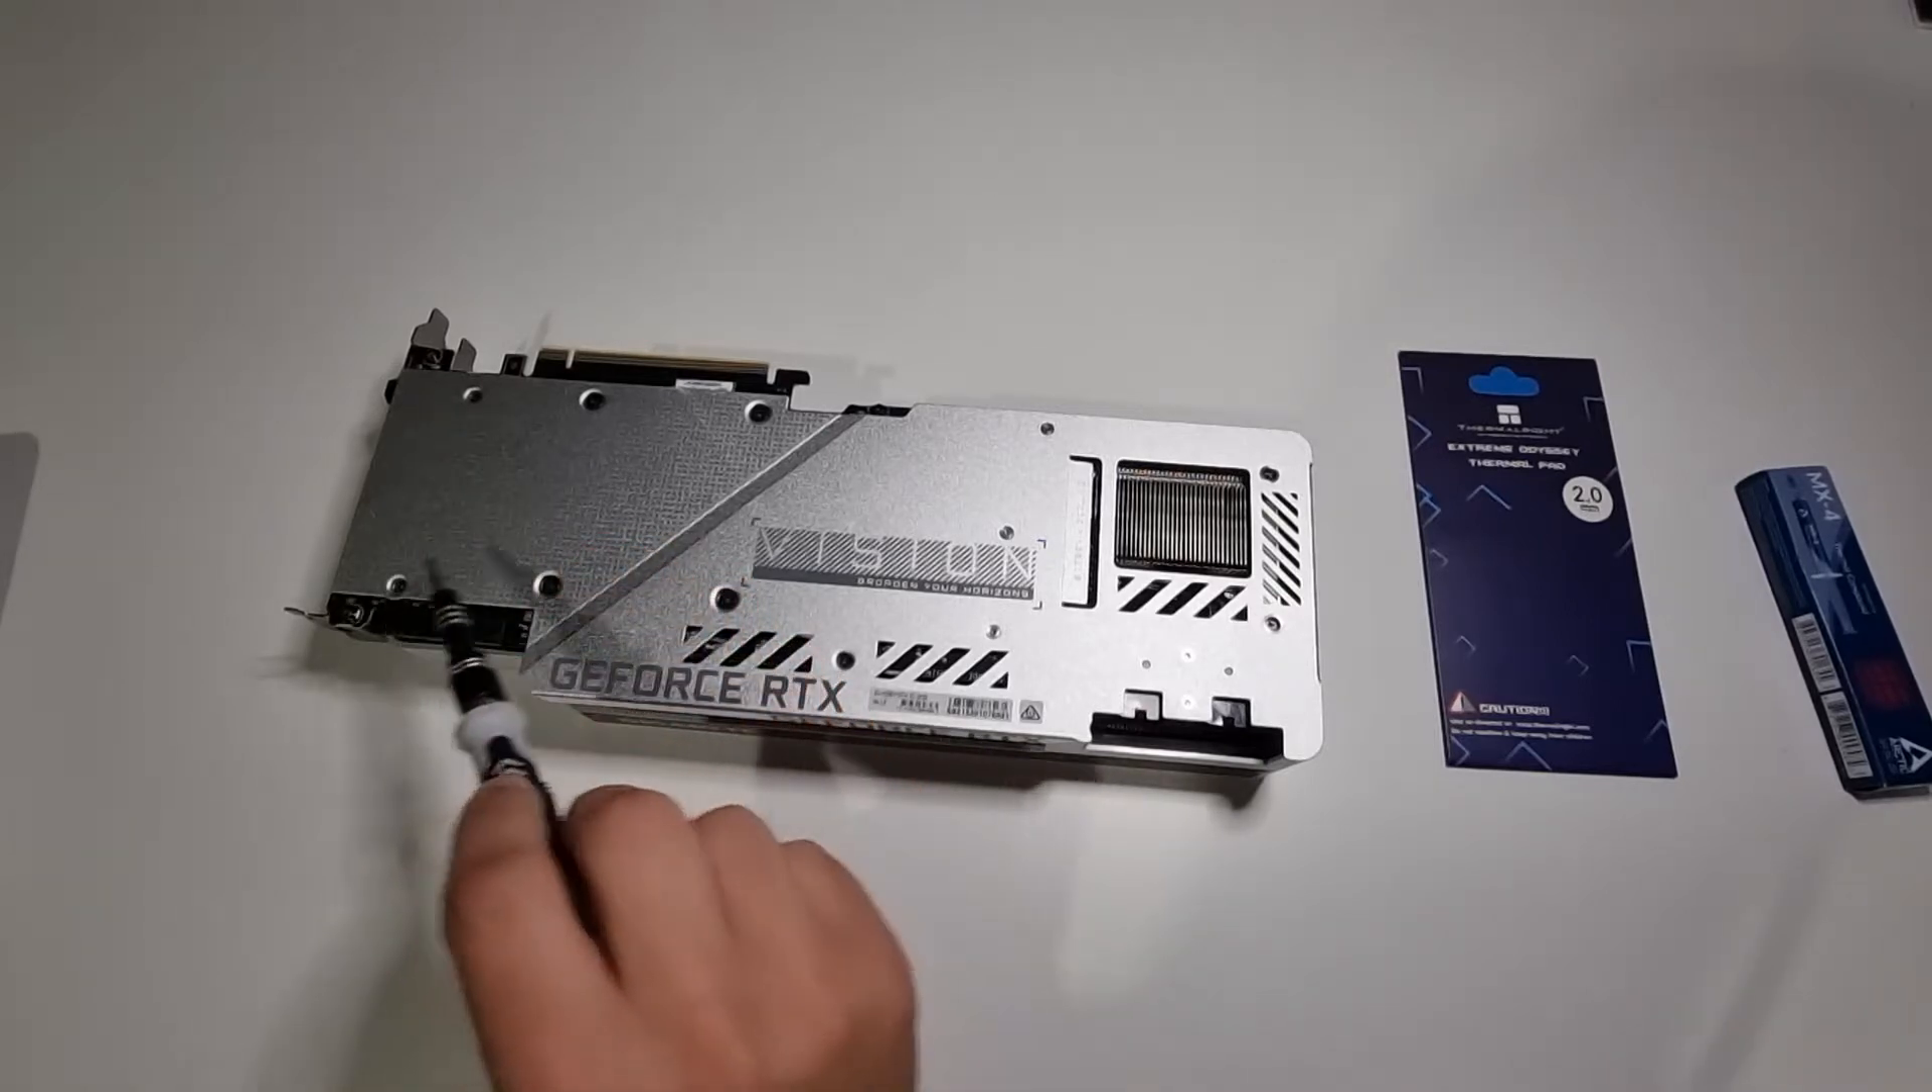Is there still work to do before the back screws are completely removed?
Yes.